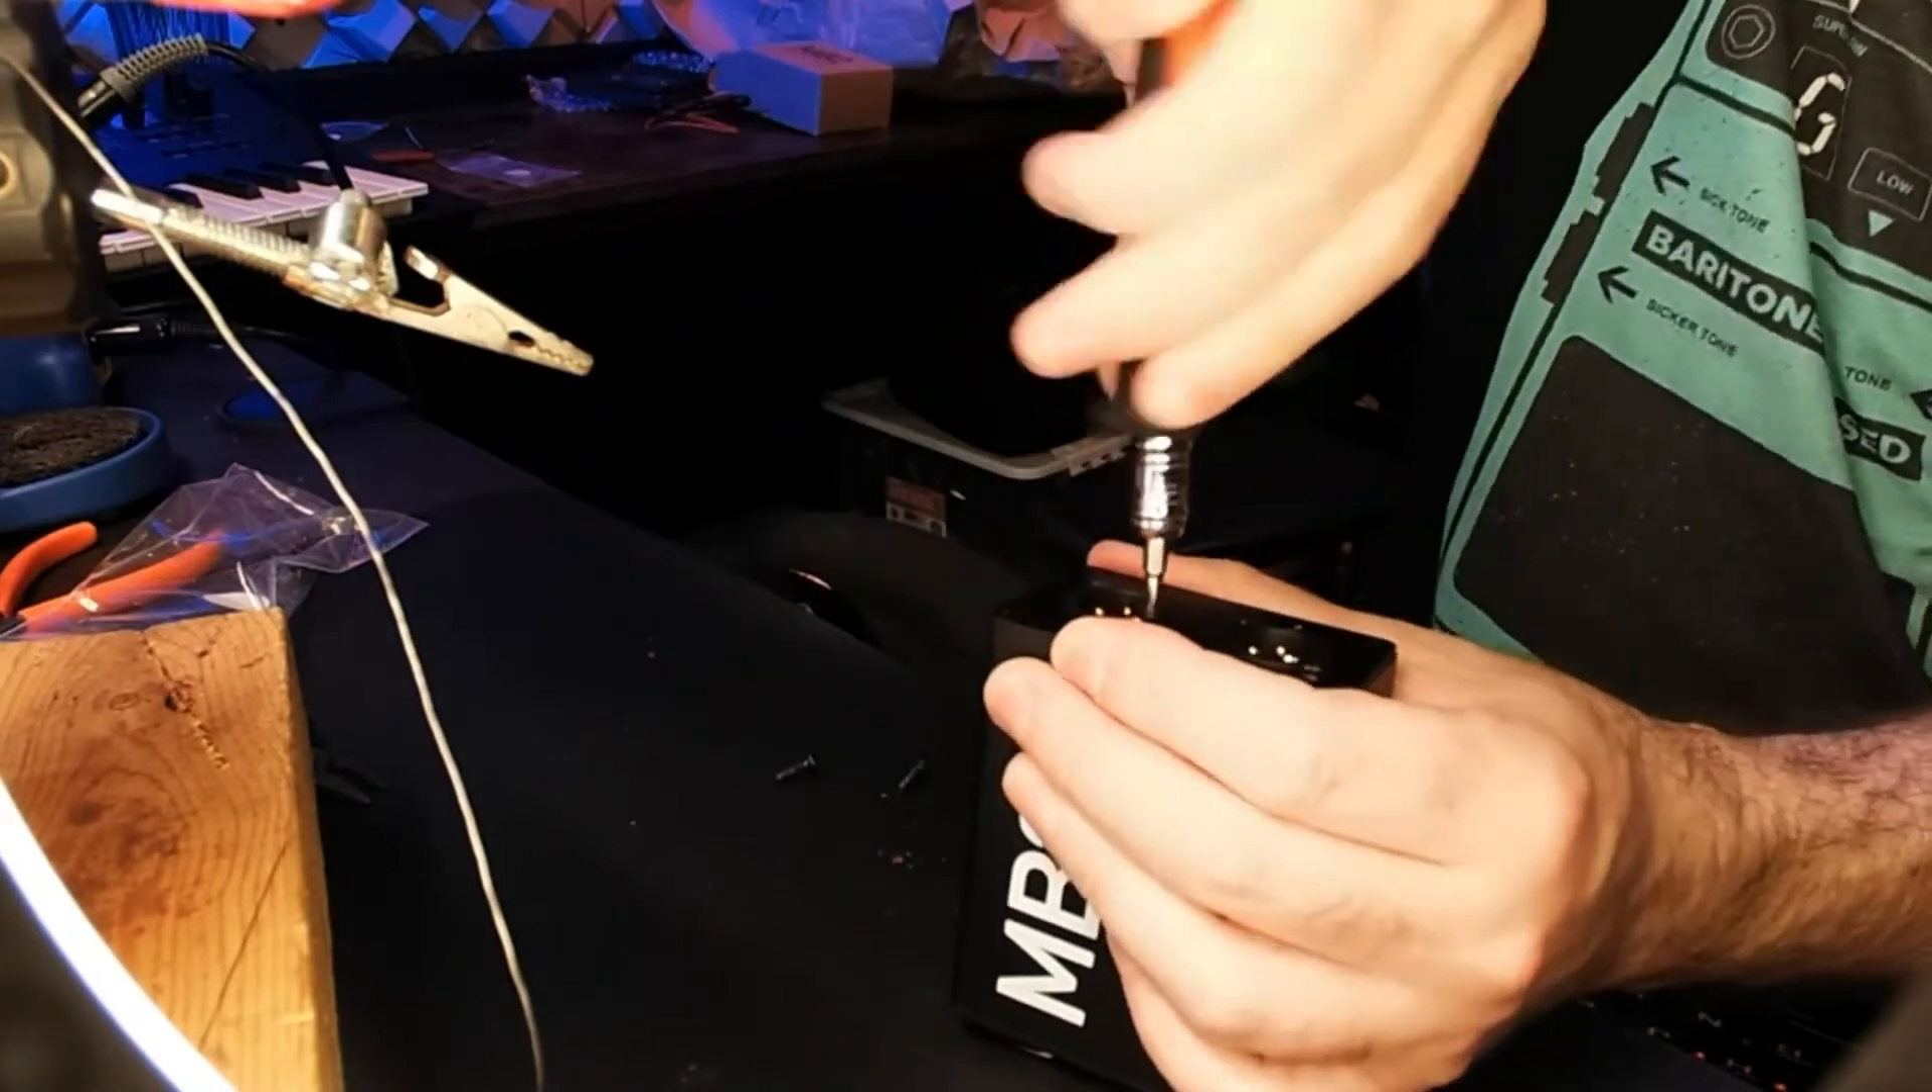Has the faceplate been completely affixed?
No.